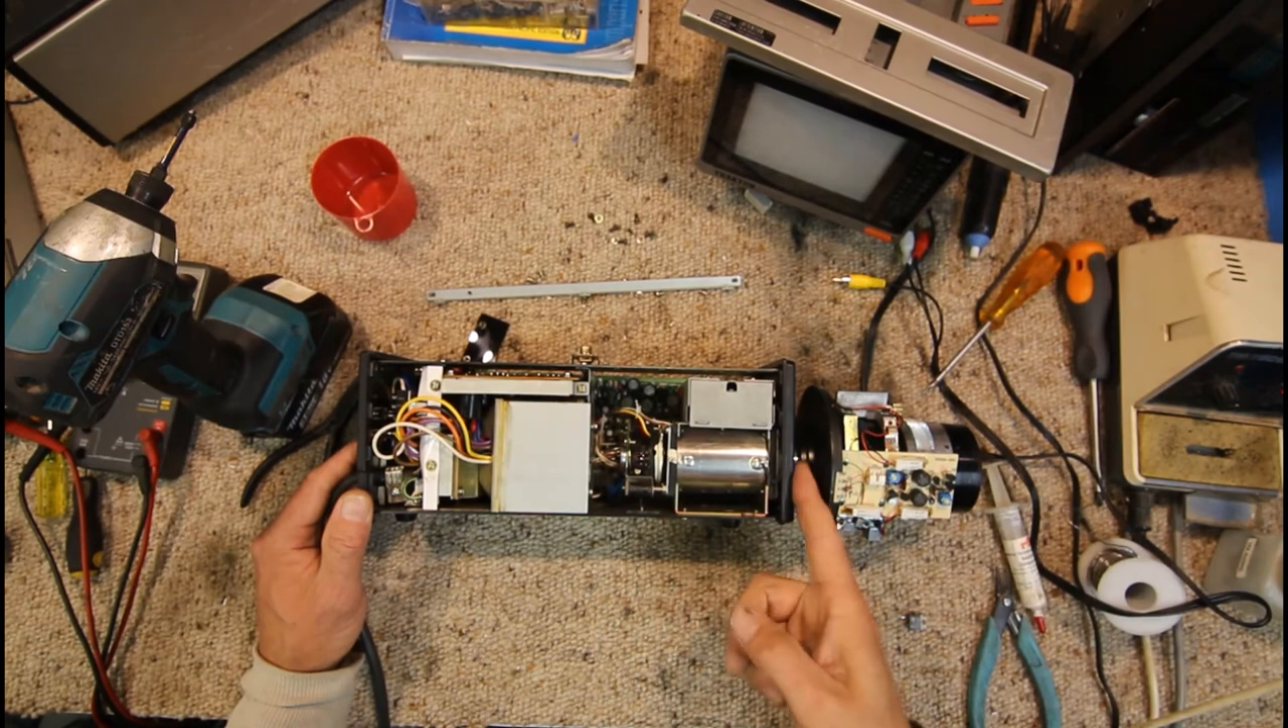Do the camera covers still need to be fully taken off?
No.